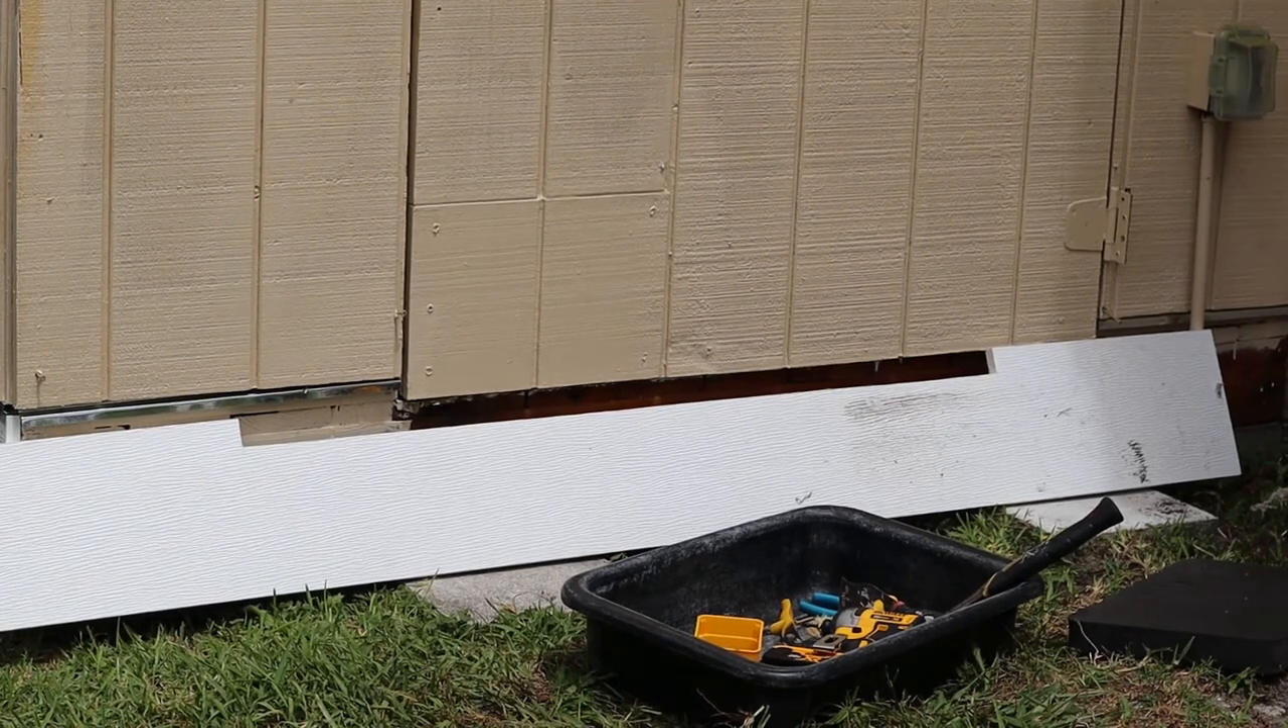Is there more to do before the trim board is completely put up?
Yes.